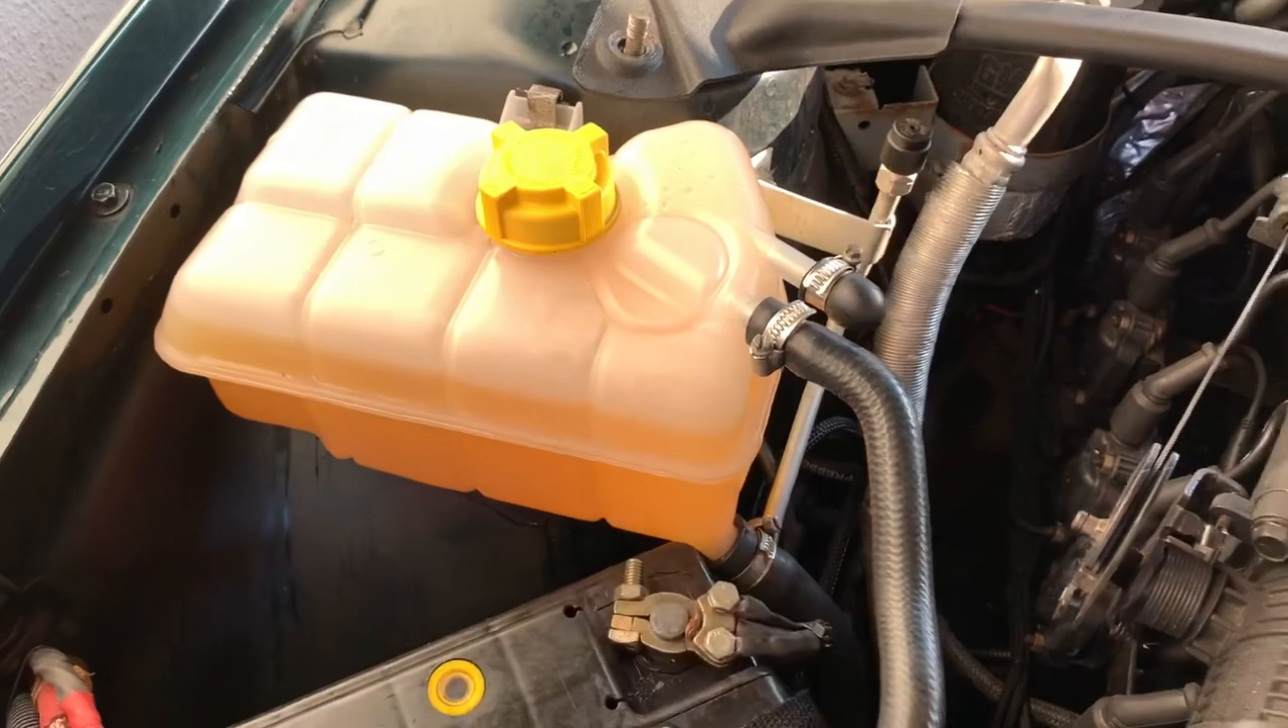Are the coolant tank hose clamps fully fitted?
Yes.